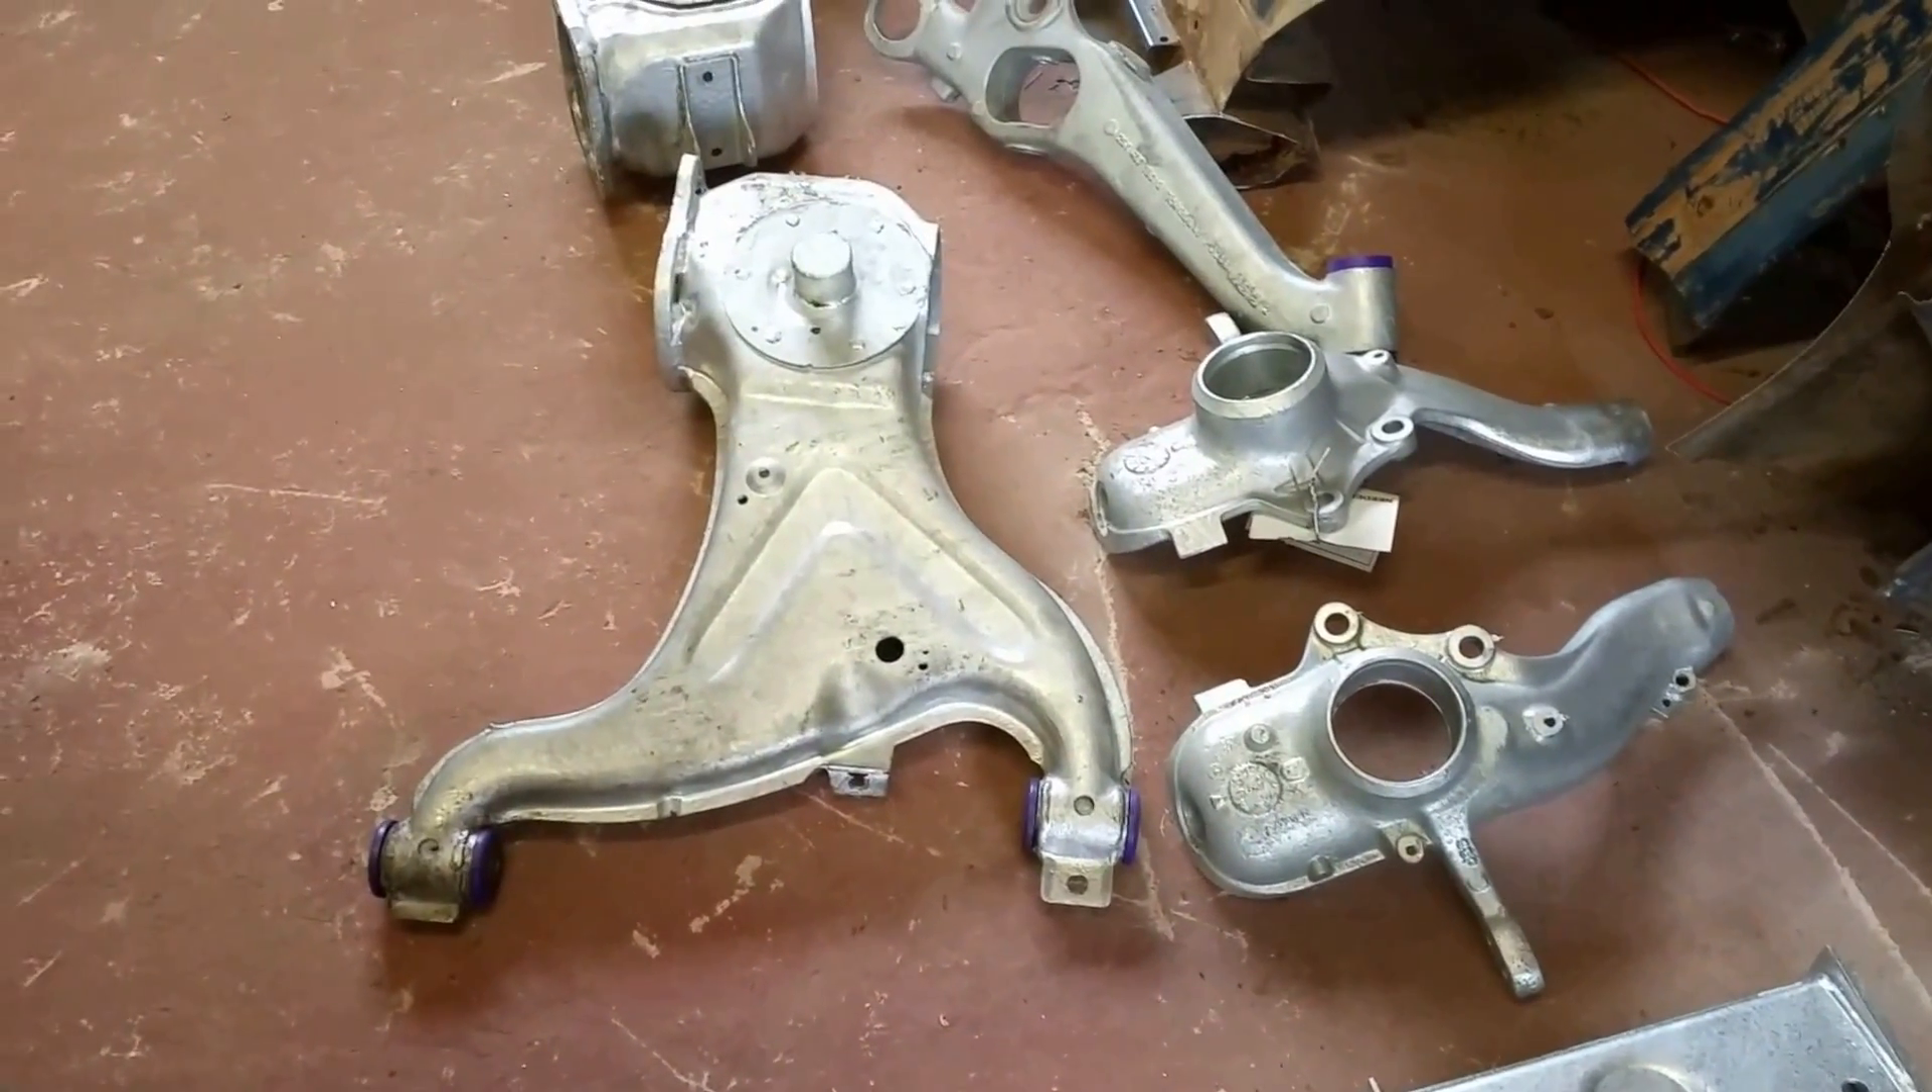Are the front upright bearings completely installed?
No.